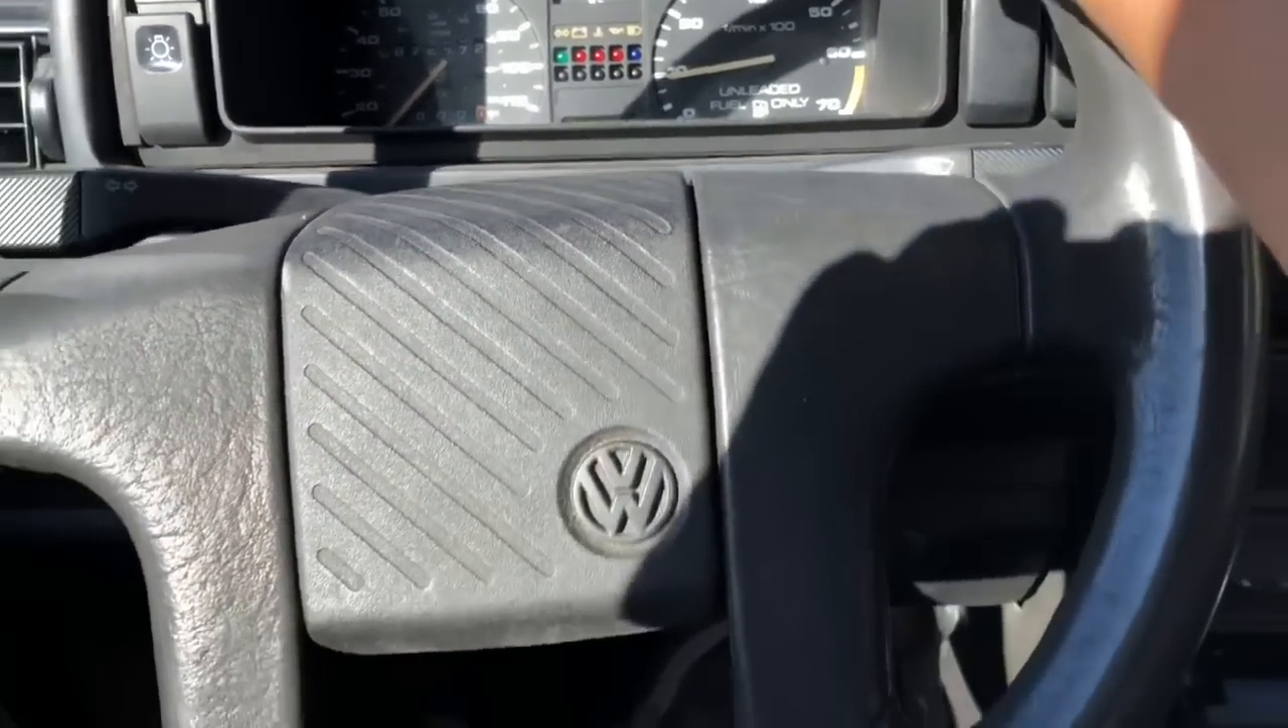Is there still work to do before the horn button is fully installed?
No.